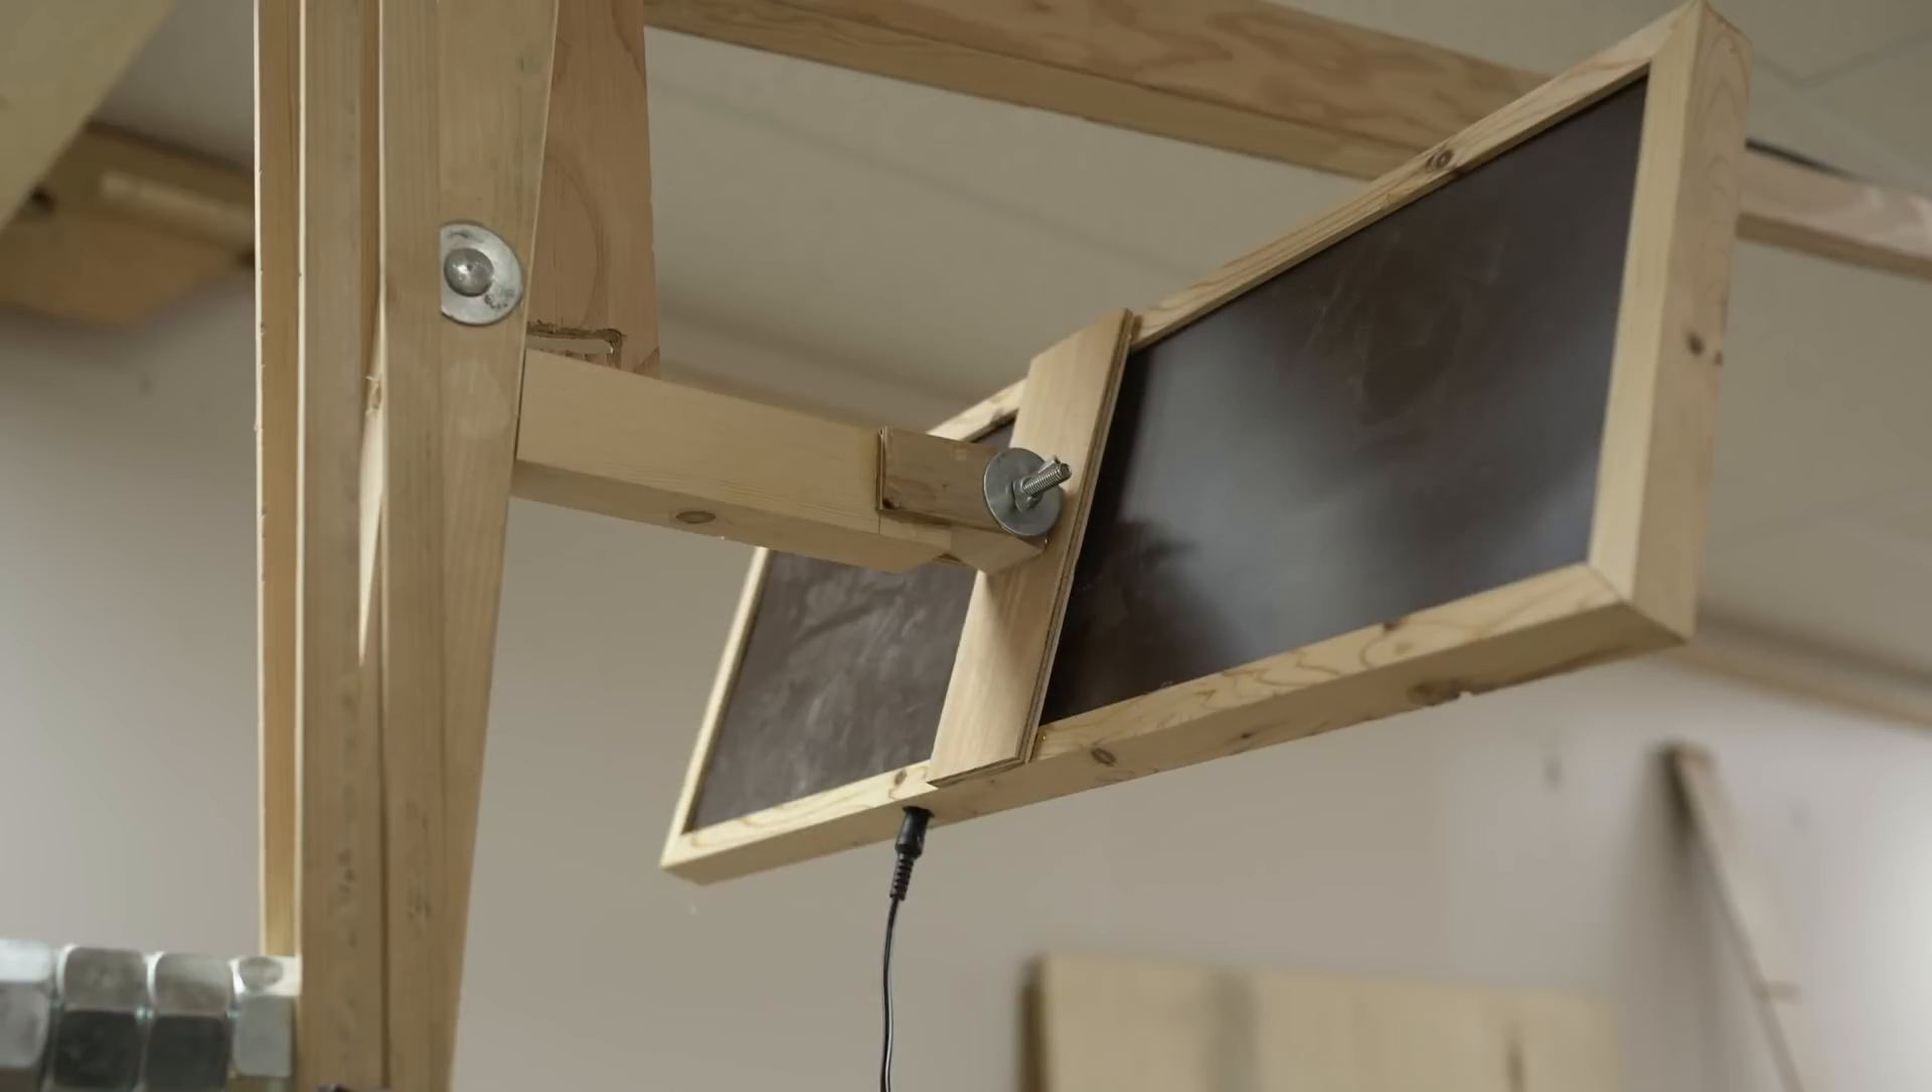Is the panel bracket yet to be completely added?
No.